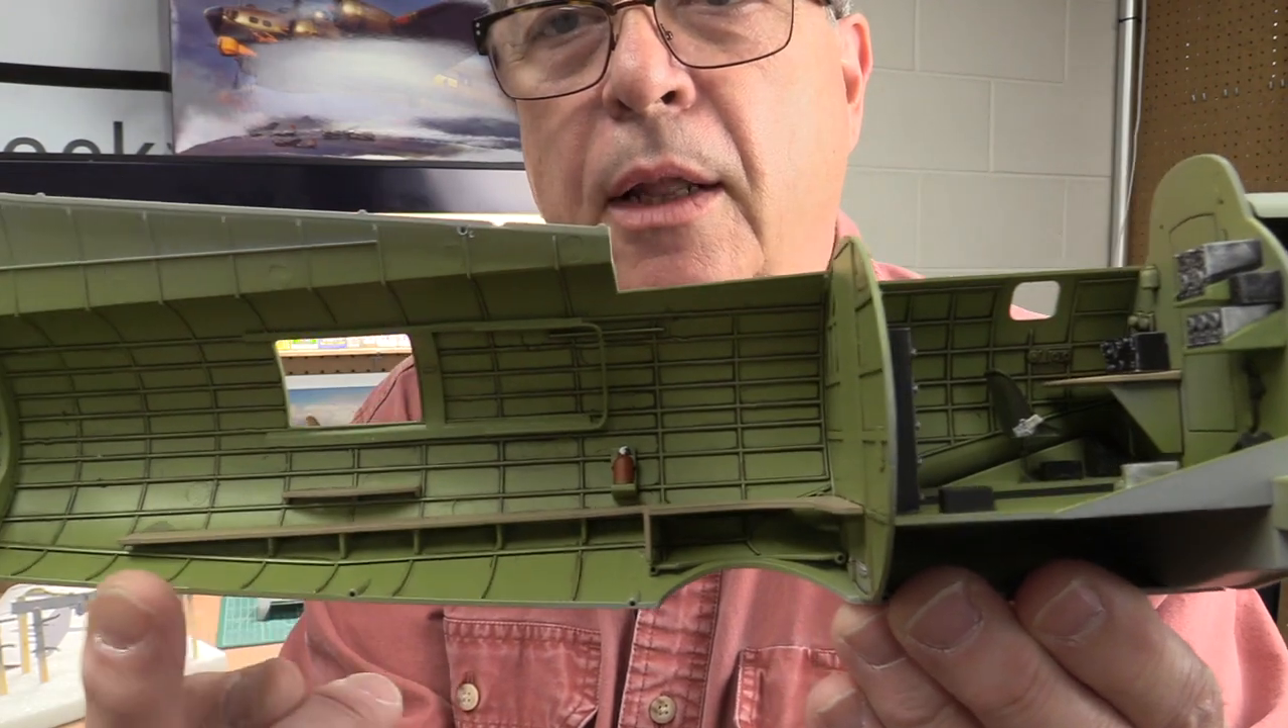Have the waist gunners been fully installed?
No.